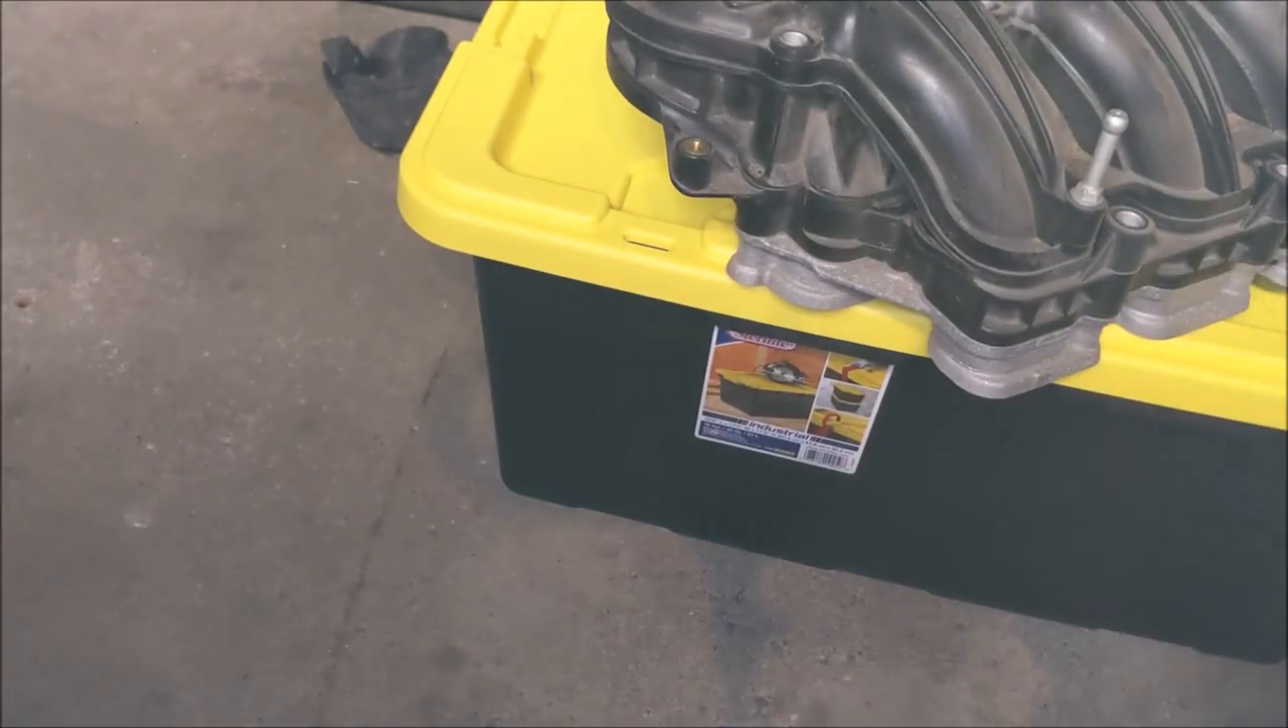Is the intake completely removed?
Yes.